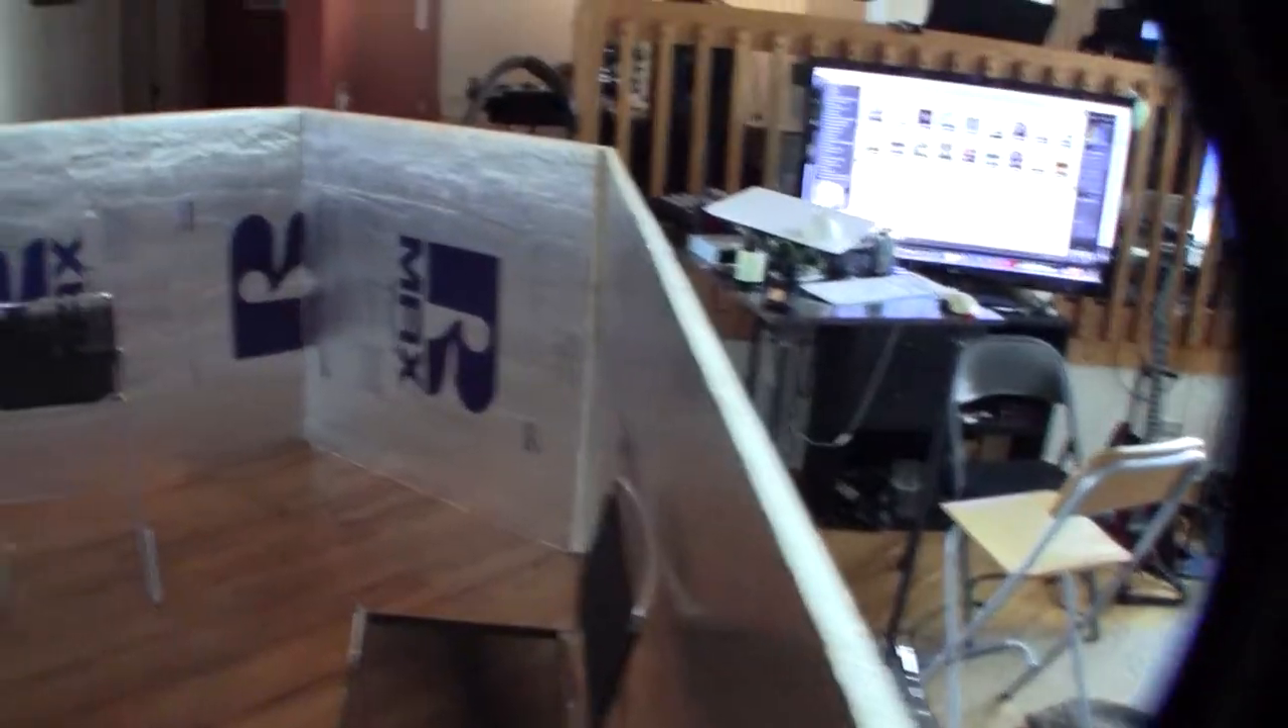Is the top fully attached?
No.